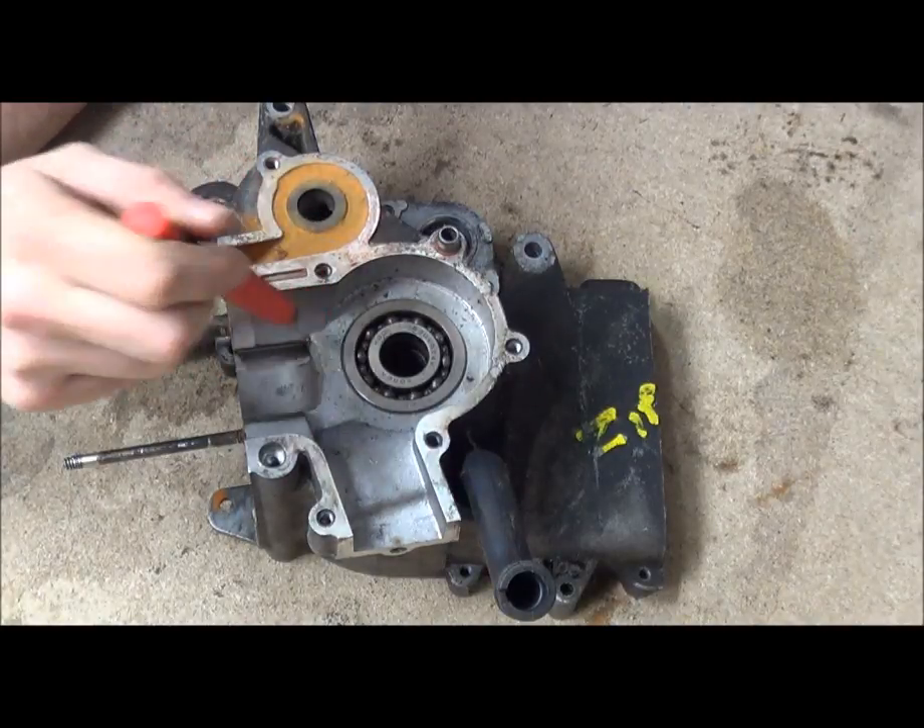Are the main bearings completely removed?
No.